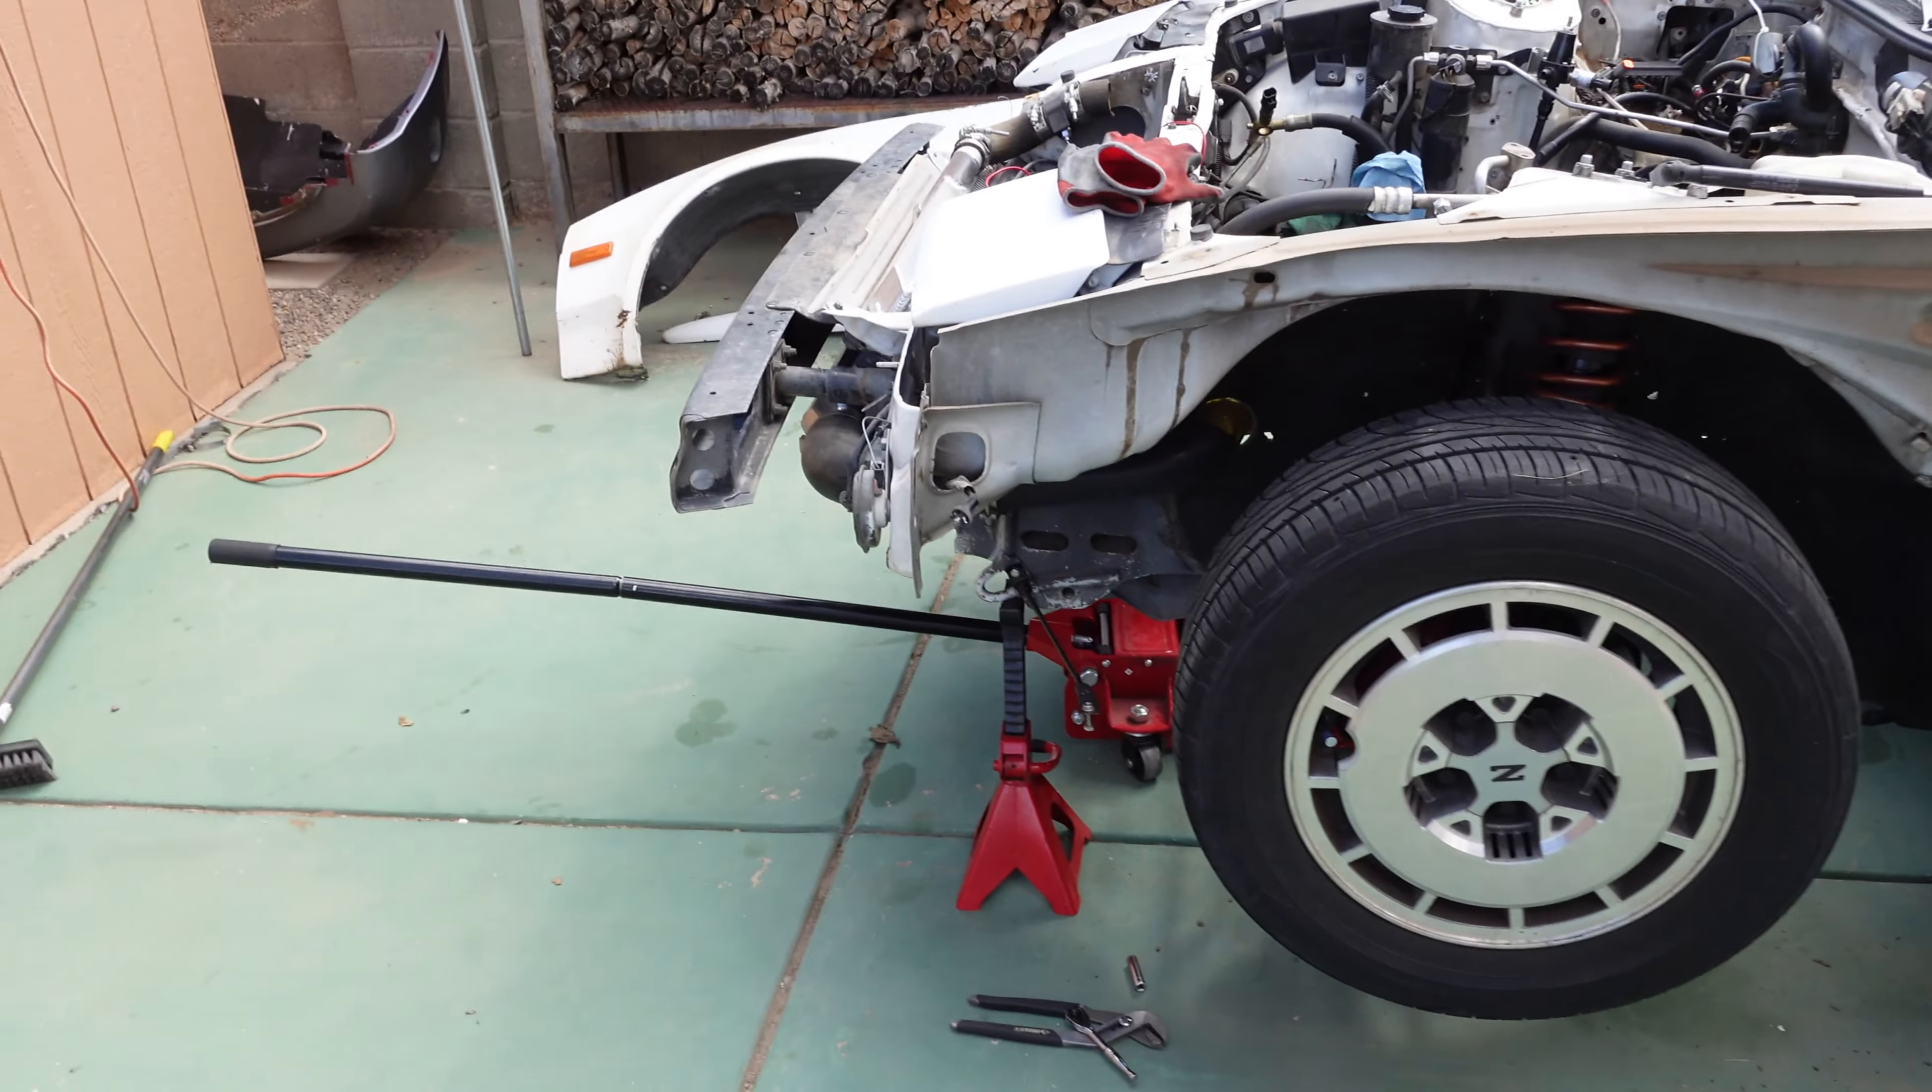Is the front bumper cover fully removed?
Yes.